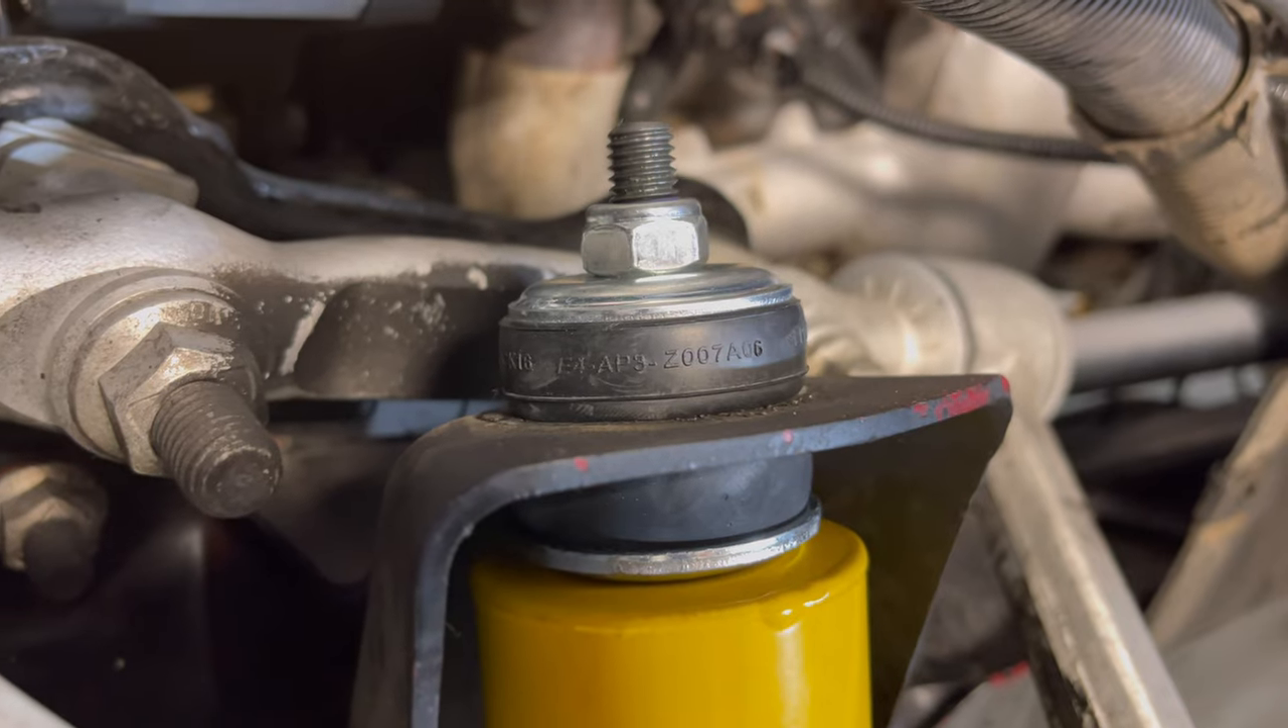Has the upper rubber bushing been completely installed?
Yes.